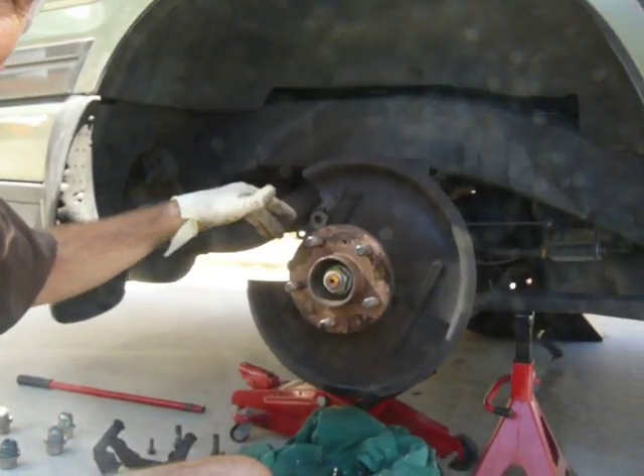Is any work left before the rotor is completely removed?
No.